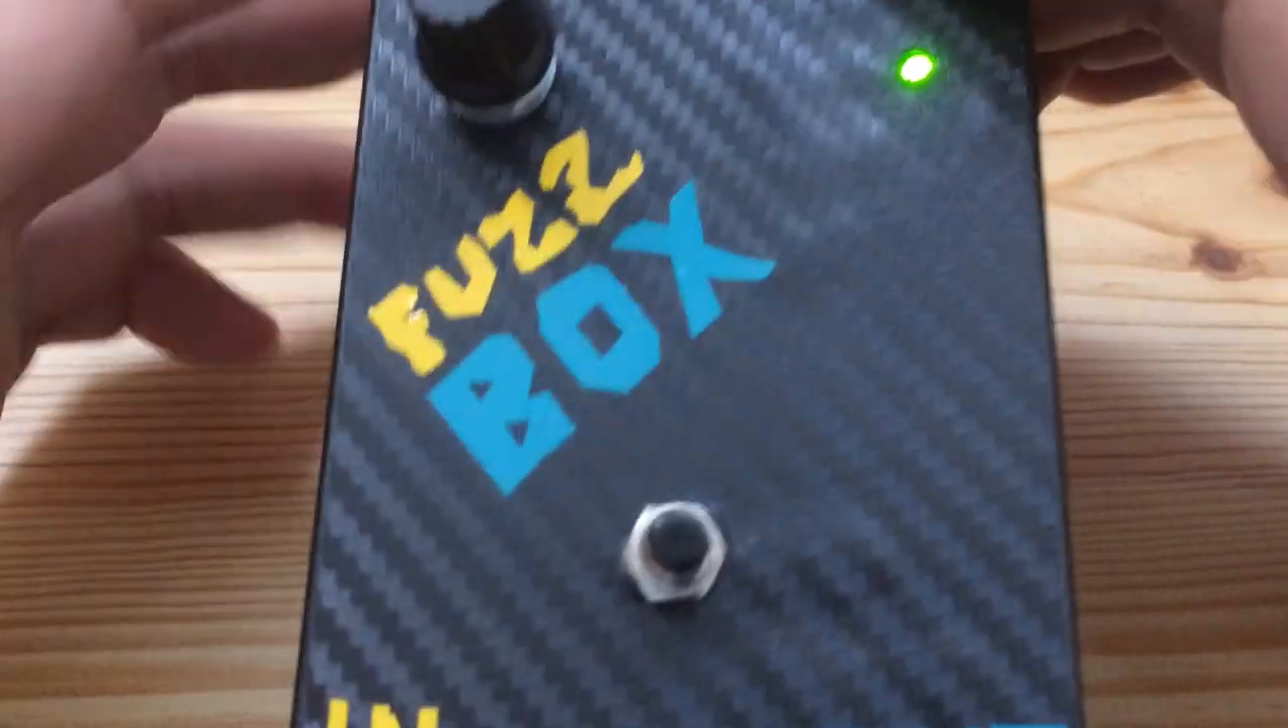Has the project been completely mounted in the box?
Yes.